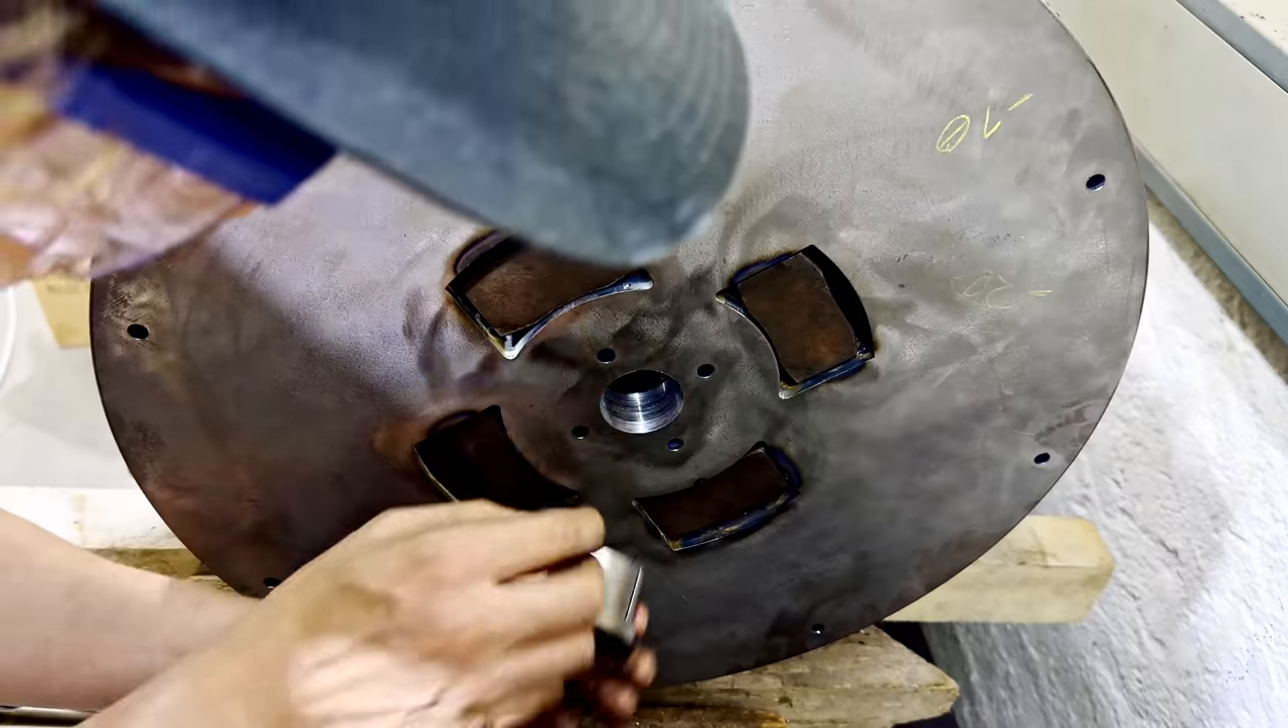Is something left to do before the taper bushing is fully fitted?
Yes.